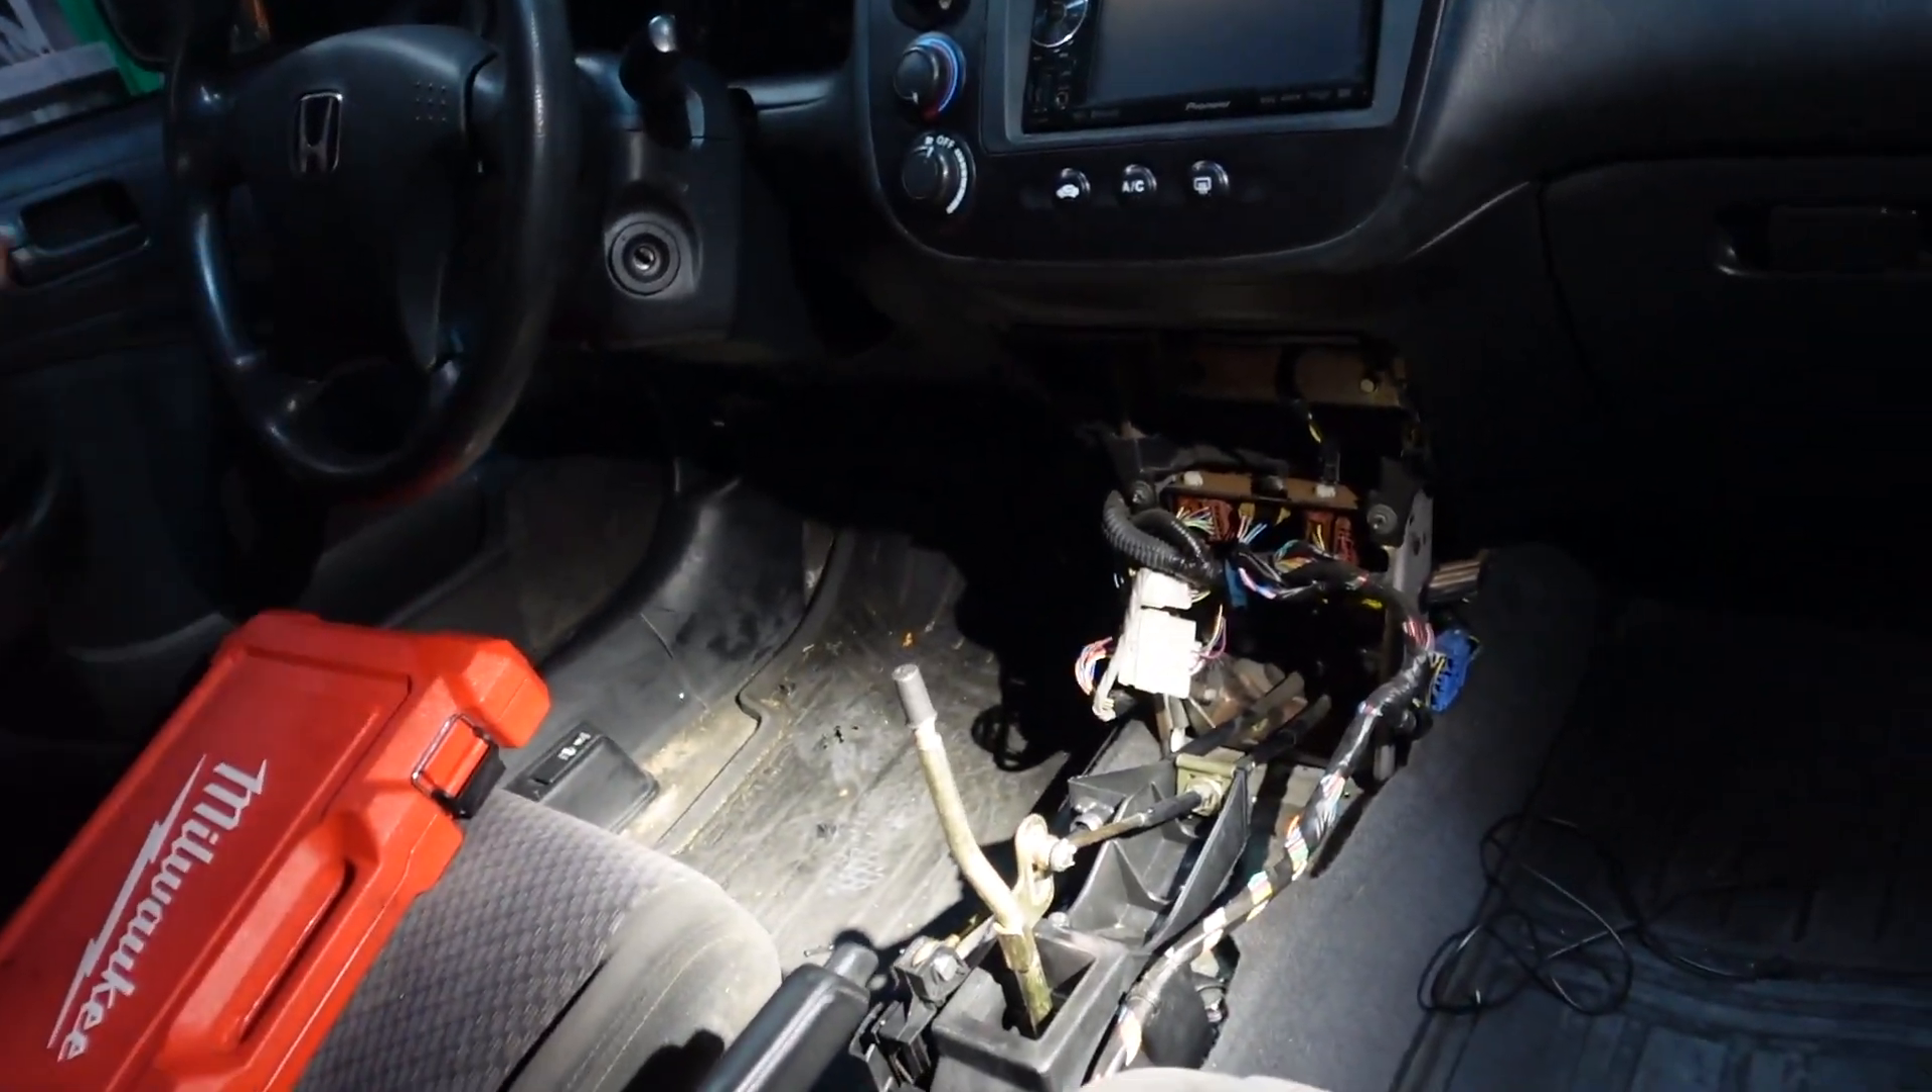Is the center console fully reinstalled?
No.